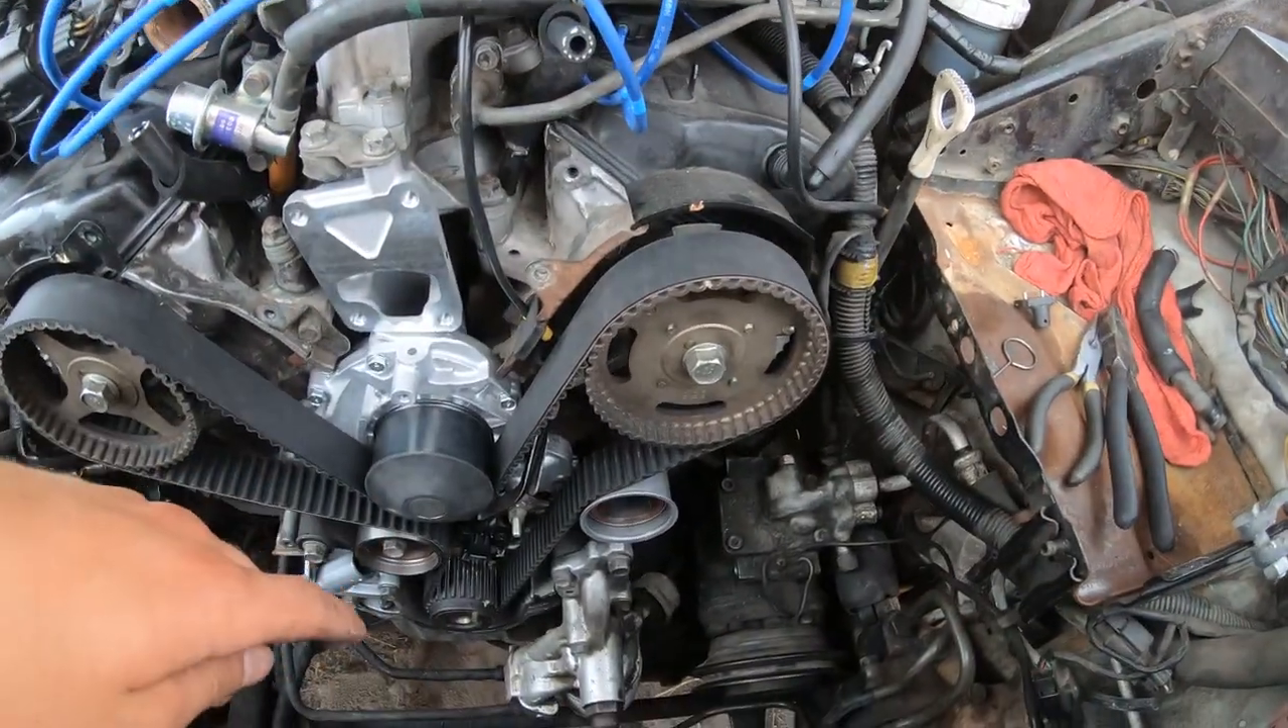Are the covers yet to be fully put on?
Yes.